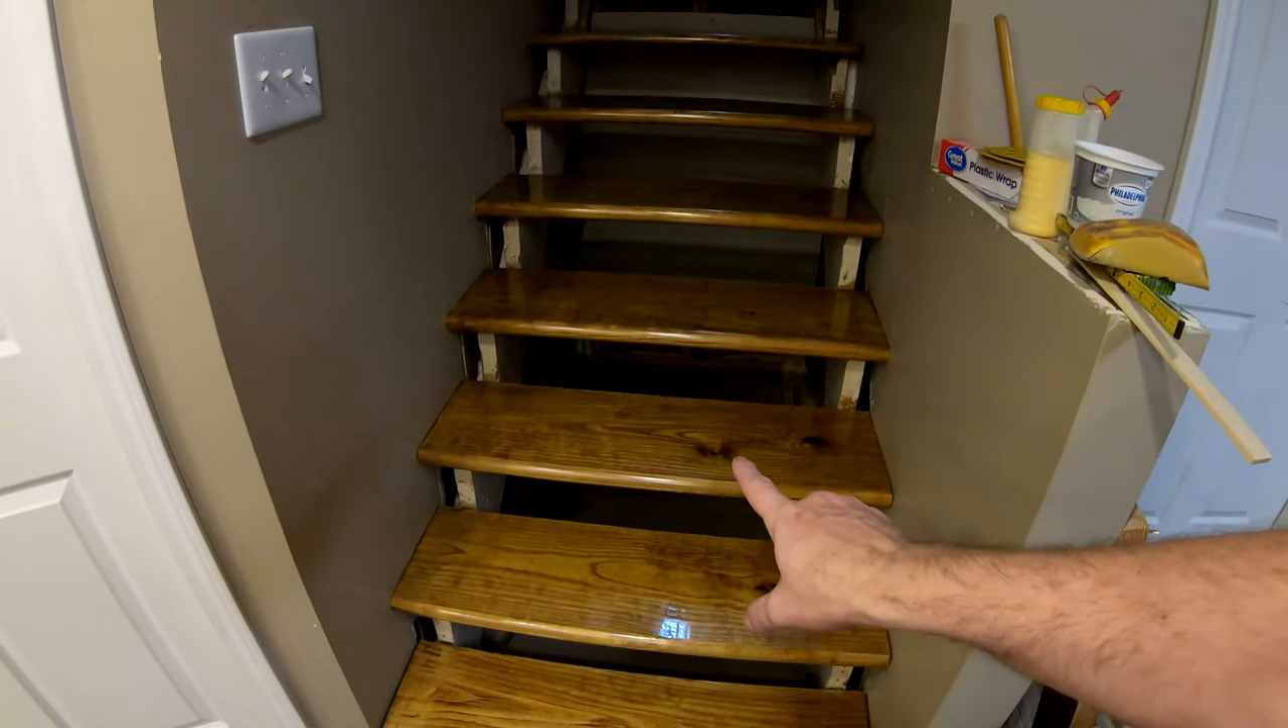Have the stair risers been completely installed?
No.